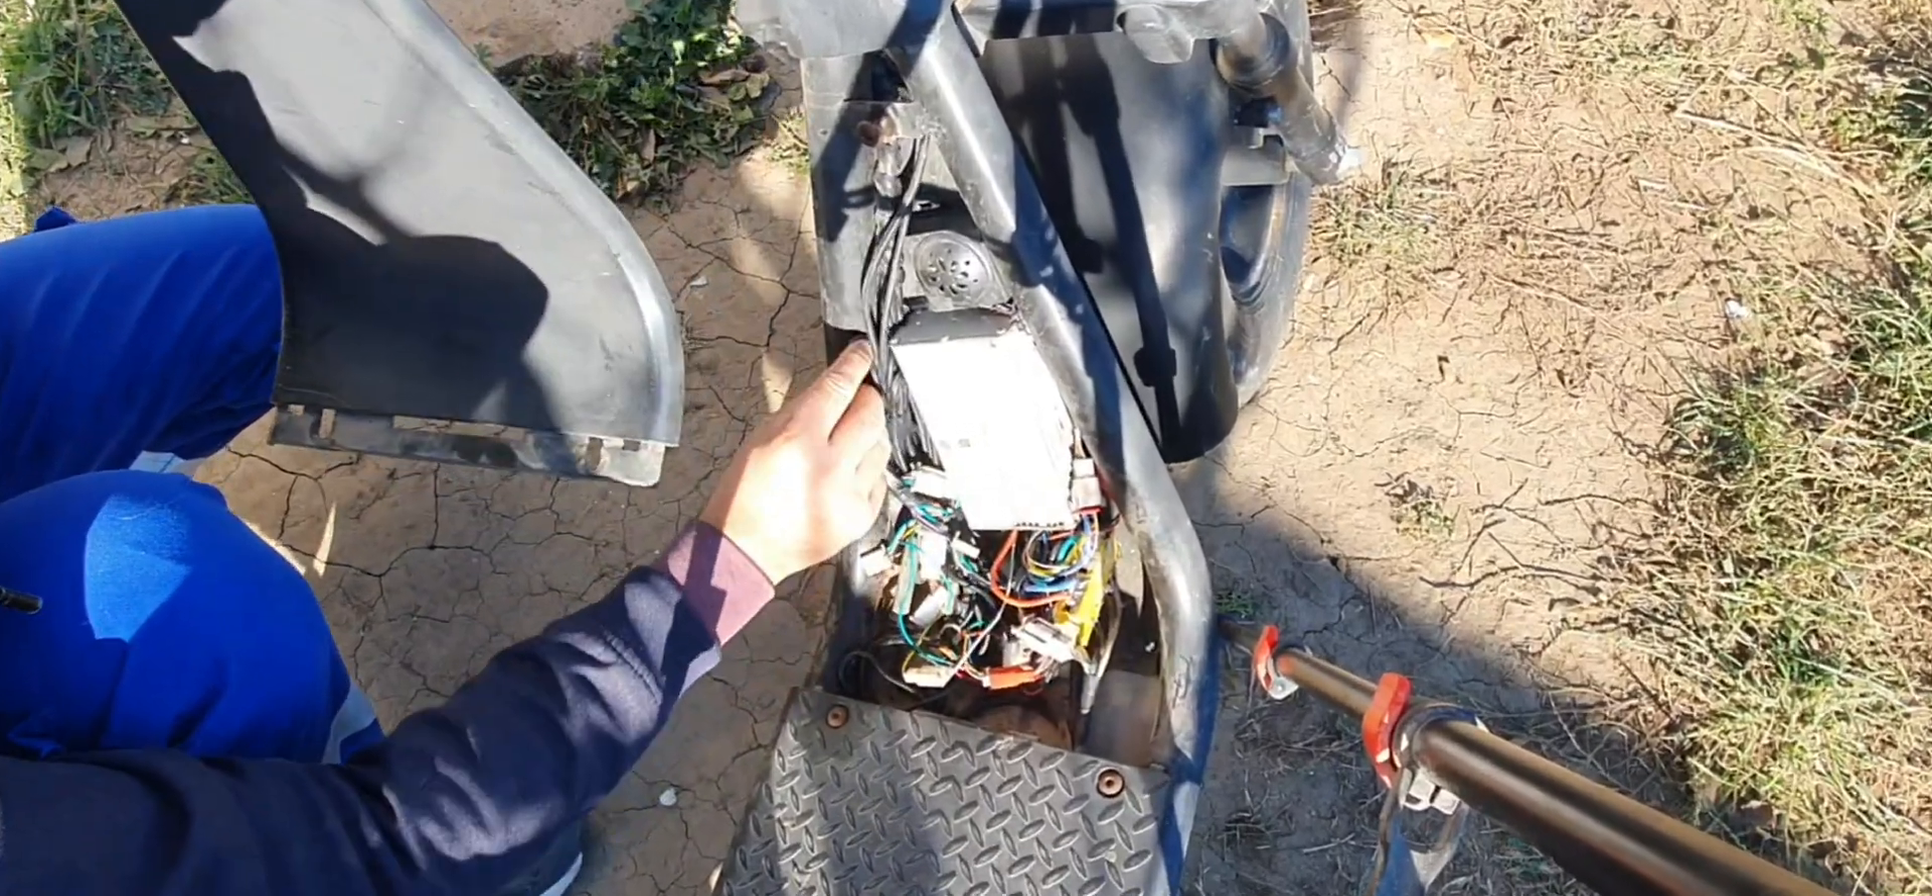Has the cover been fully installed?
No.